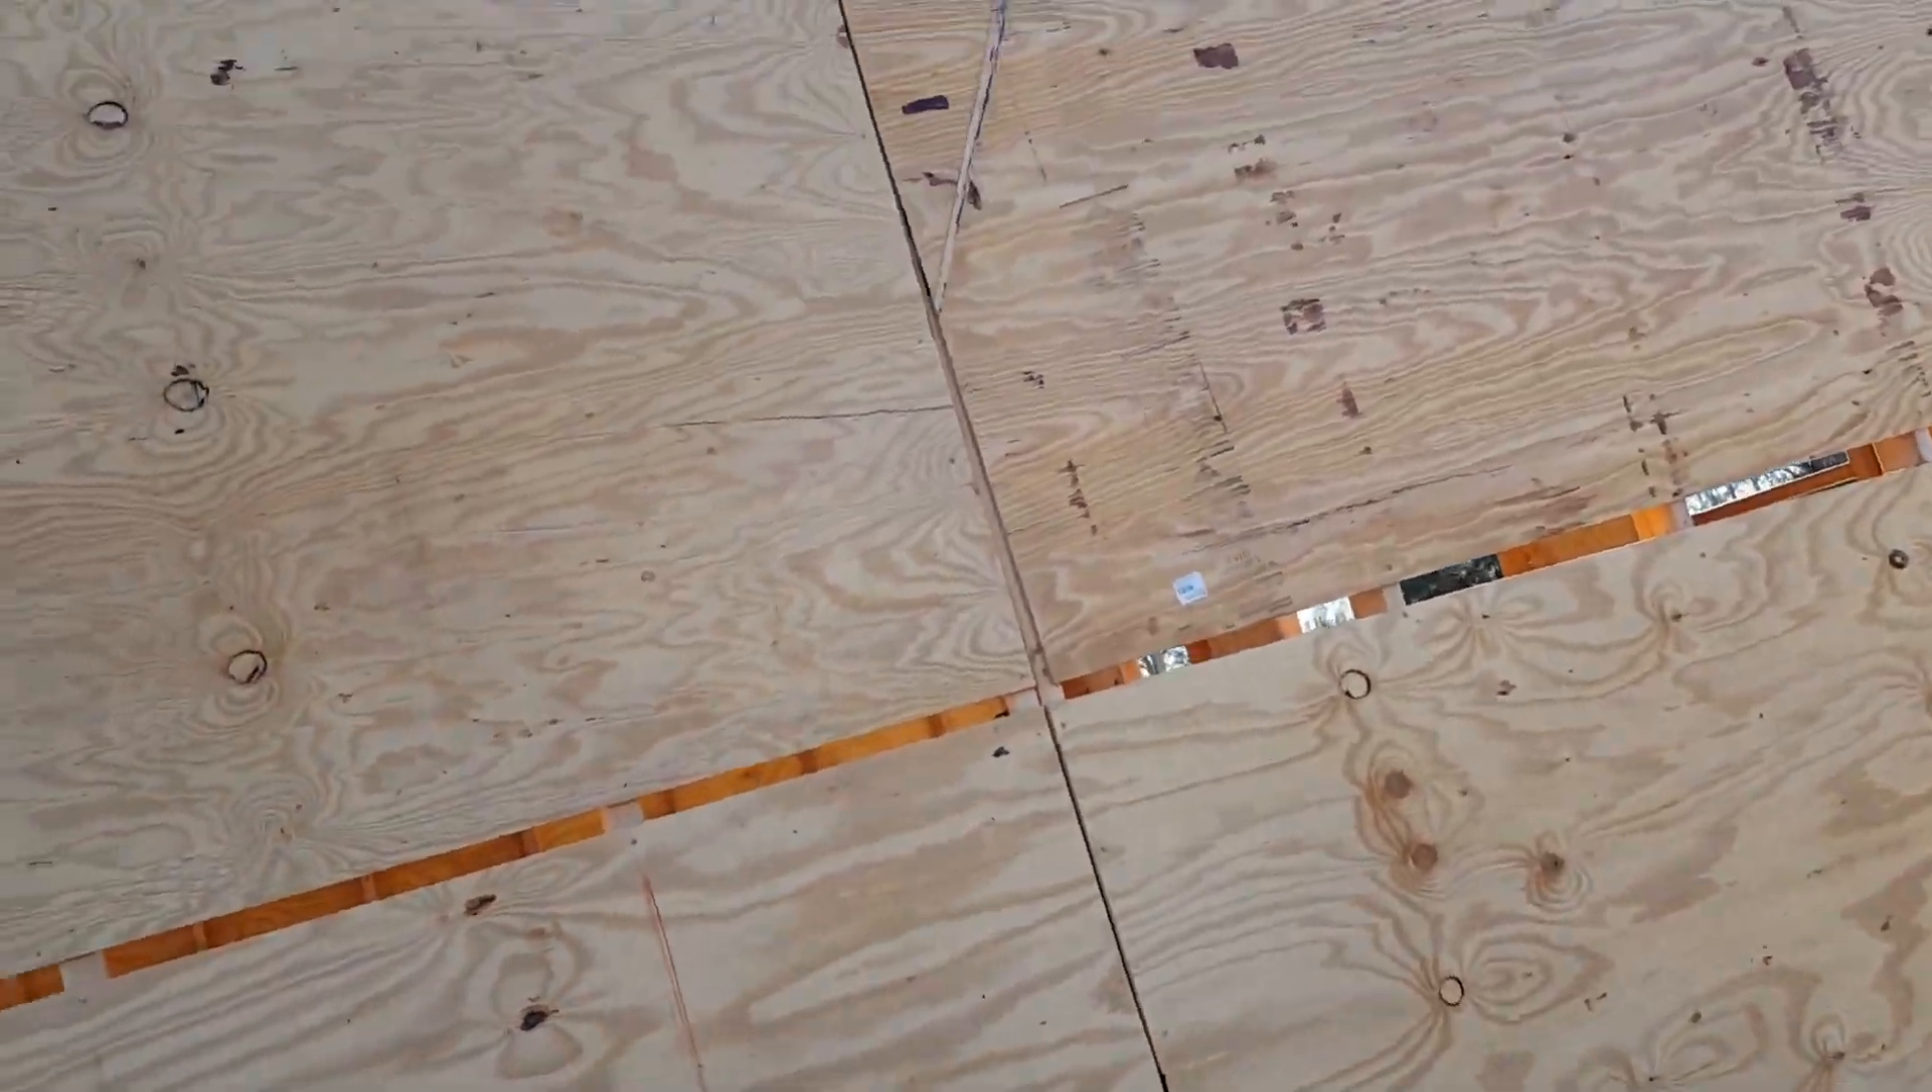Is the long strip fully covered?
No.